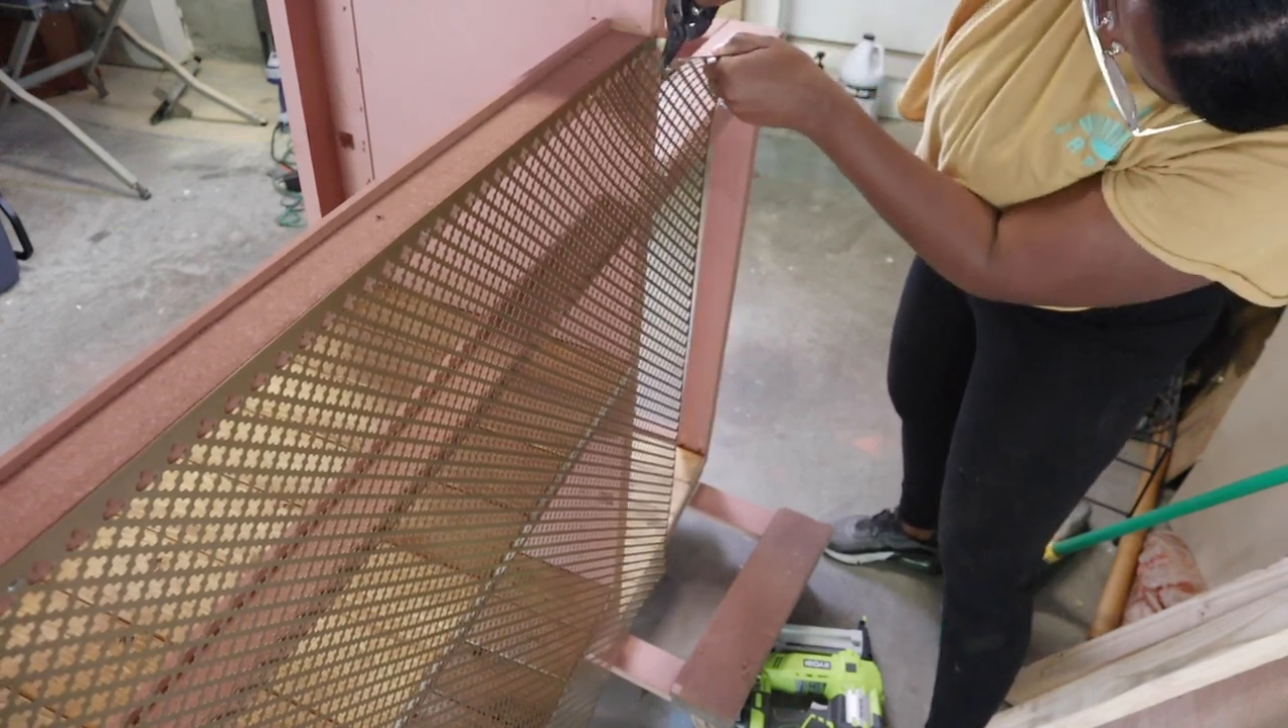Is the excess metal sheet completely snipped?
No.